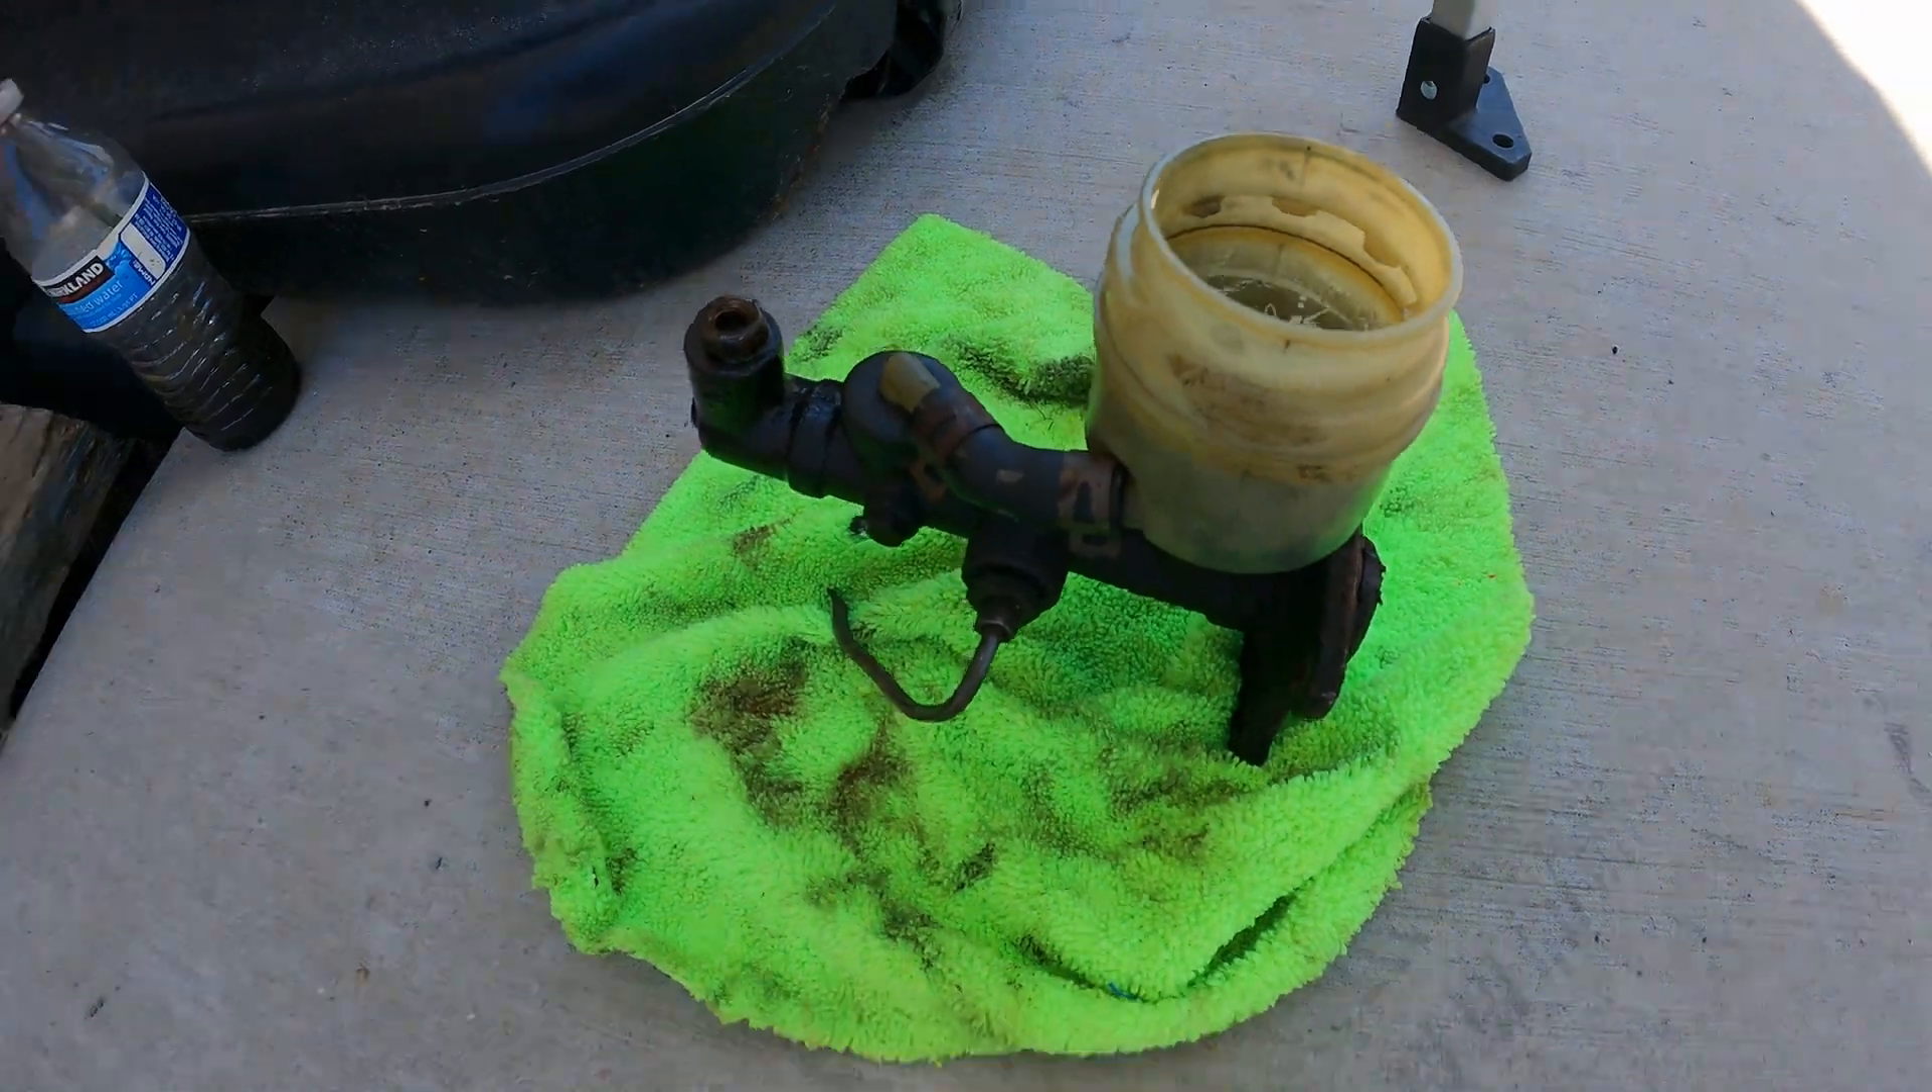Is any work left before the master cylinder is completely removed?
No.